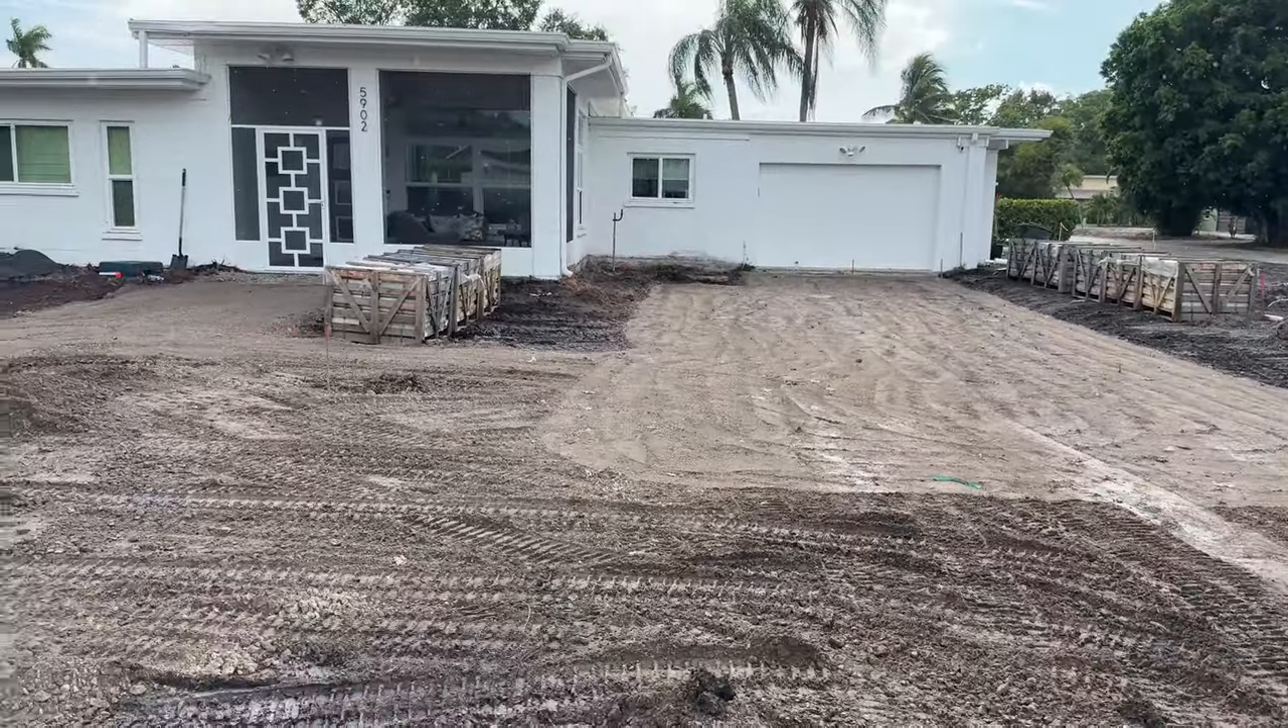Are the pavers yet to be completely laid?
Yes.